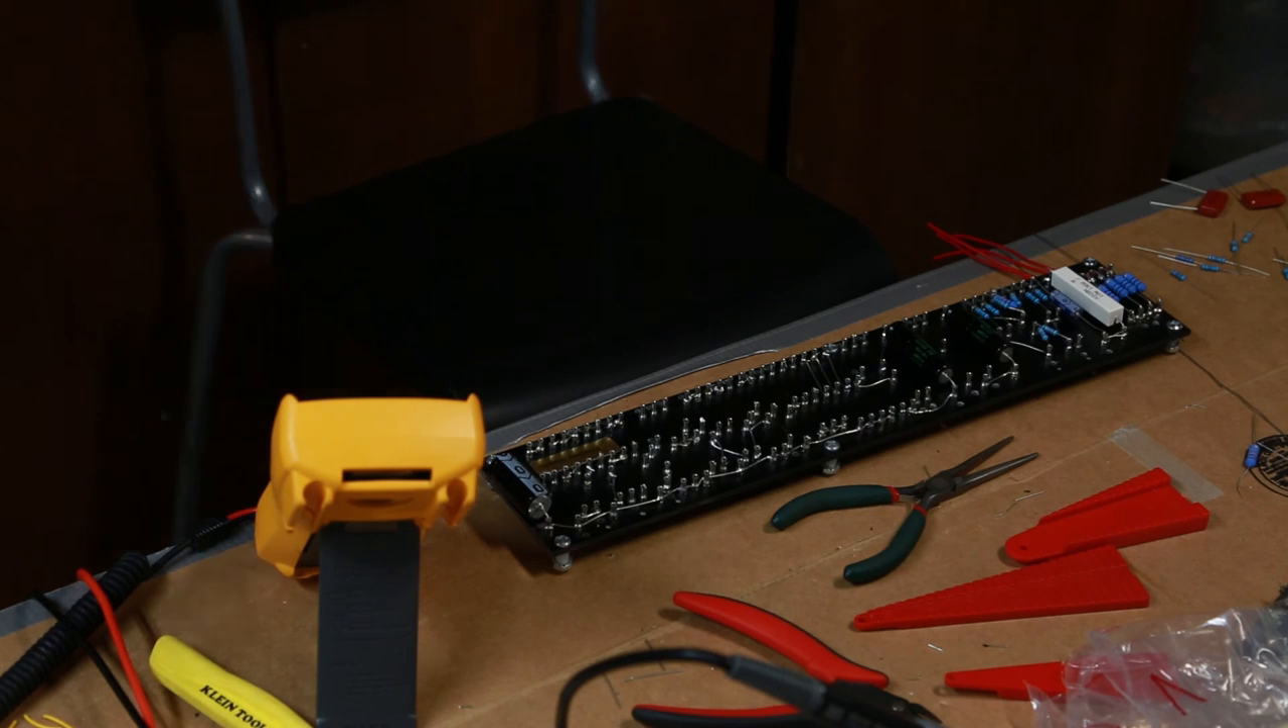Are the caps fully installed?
No.